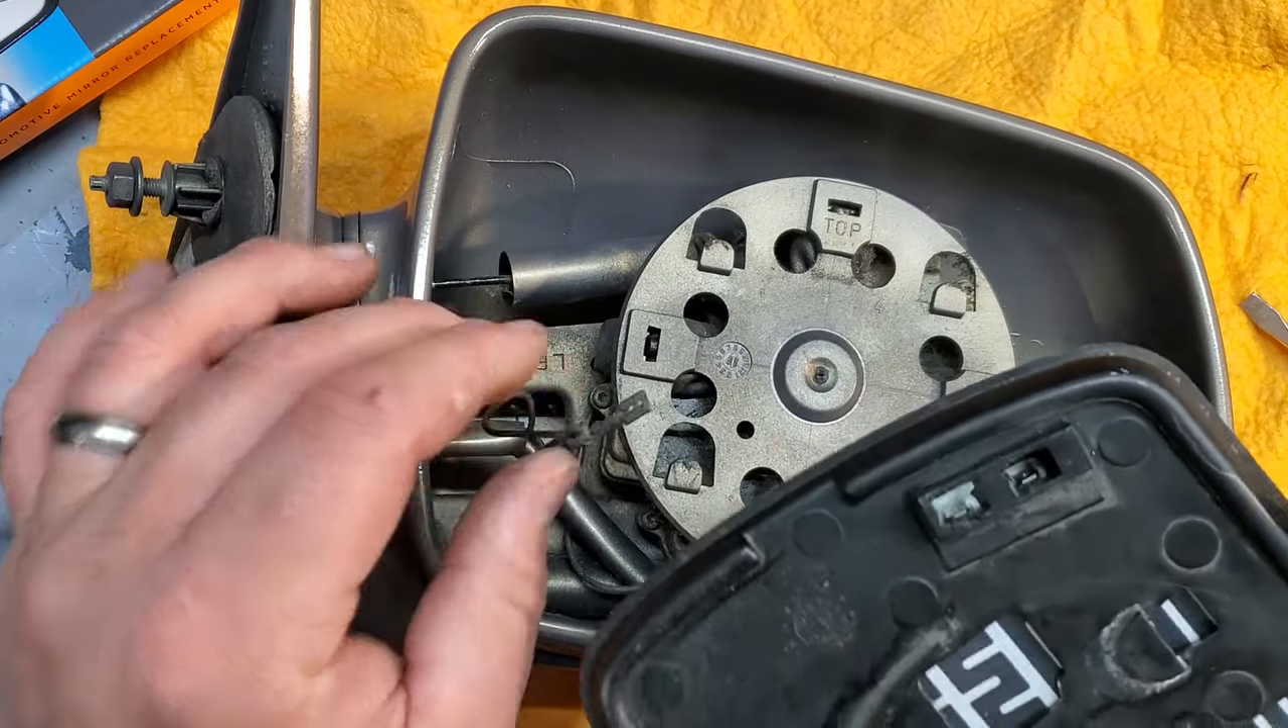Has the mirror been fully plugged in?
No.